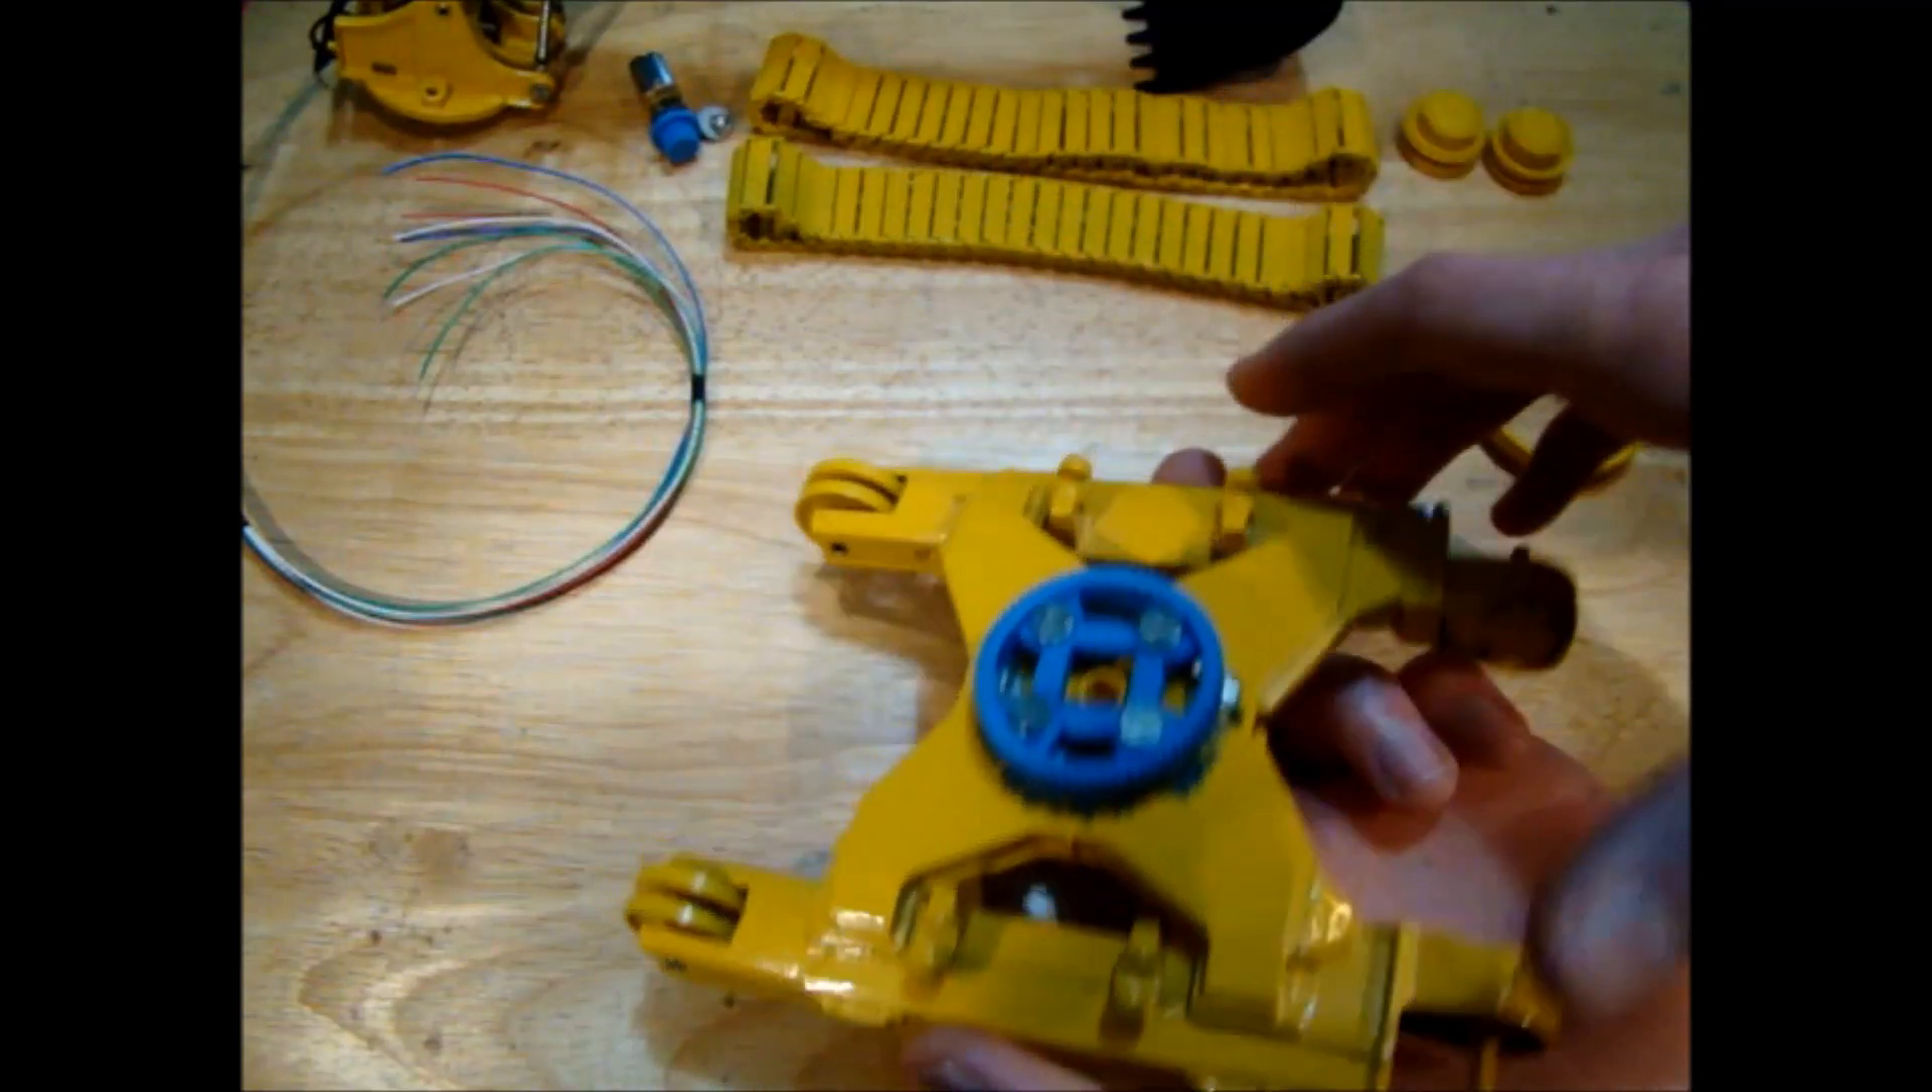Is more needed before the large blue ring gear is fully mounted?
No.